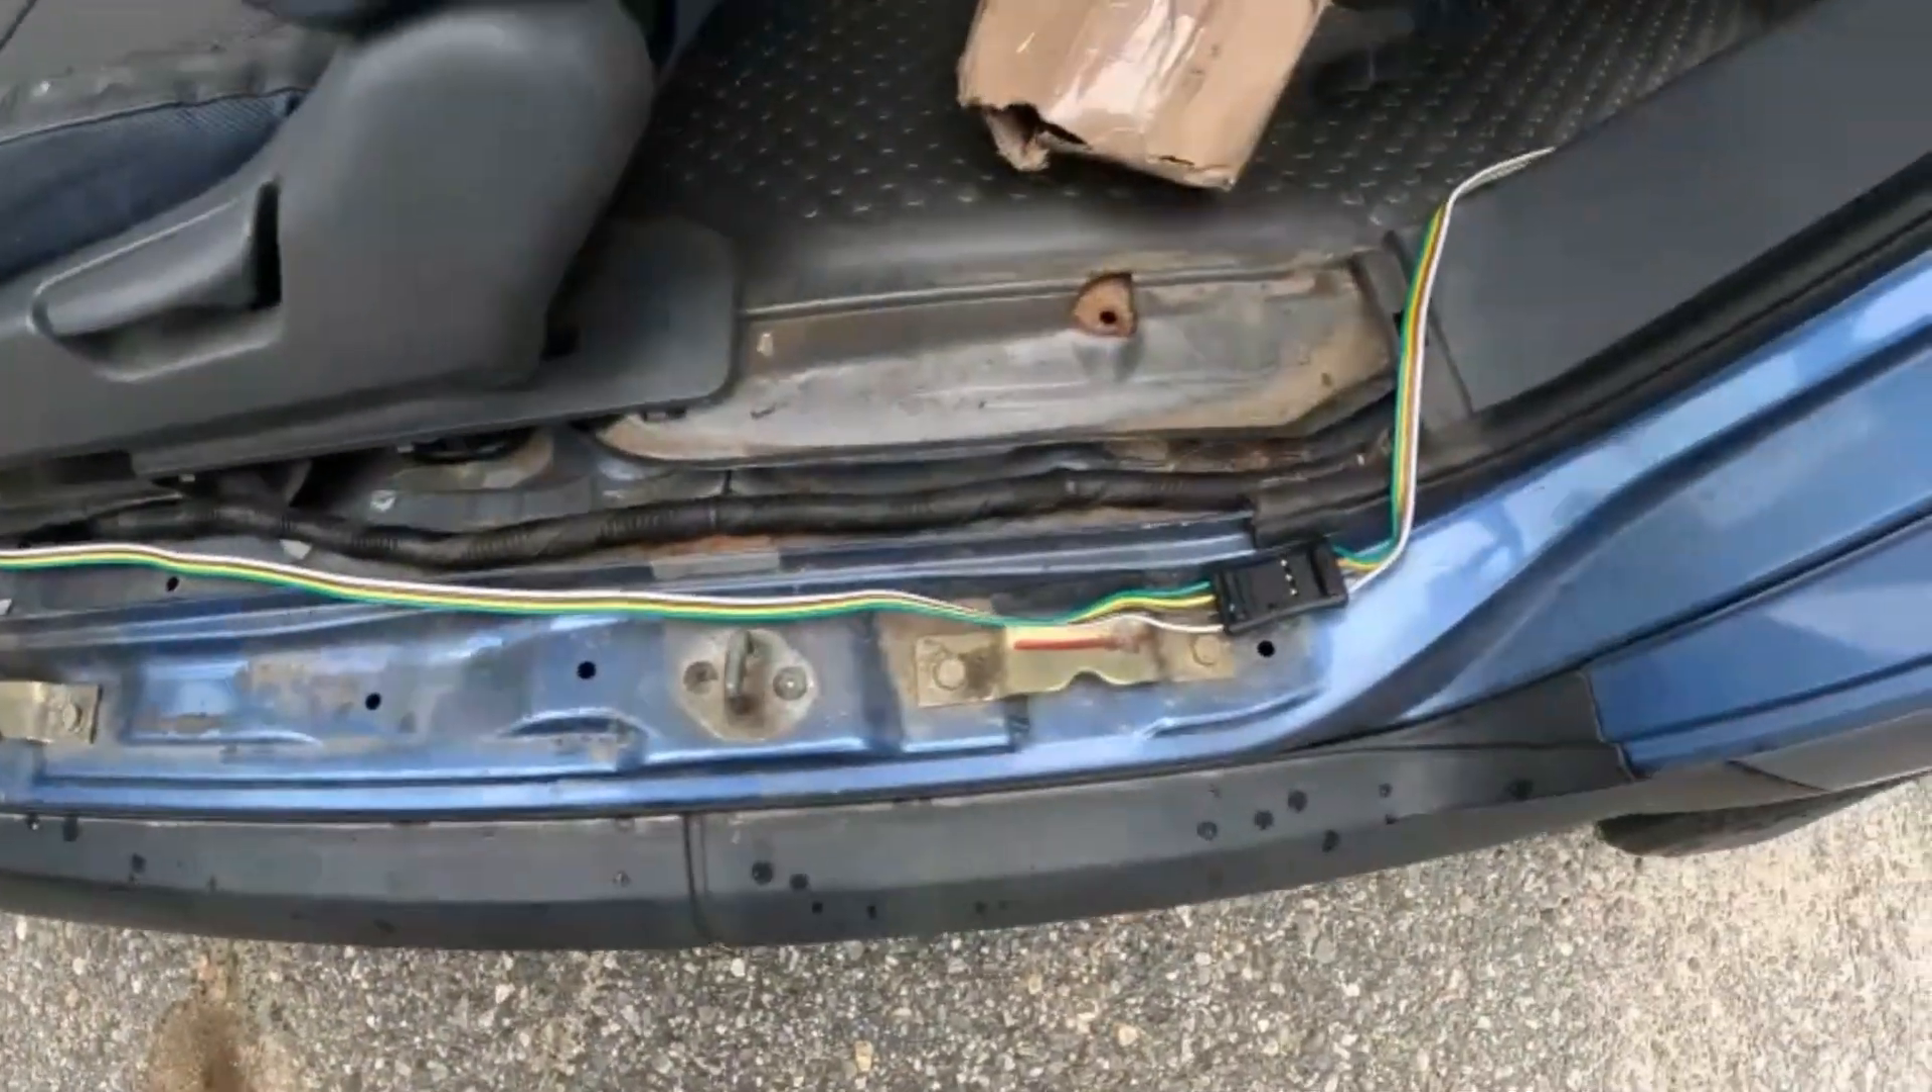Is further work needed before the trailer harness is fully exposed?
No.